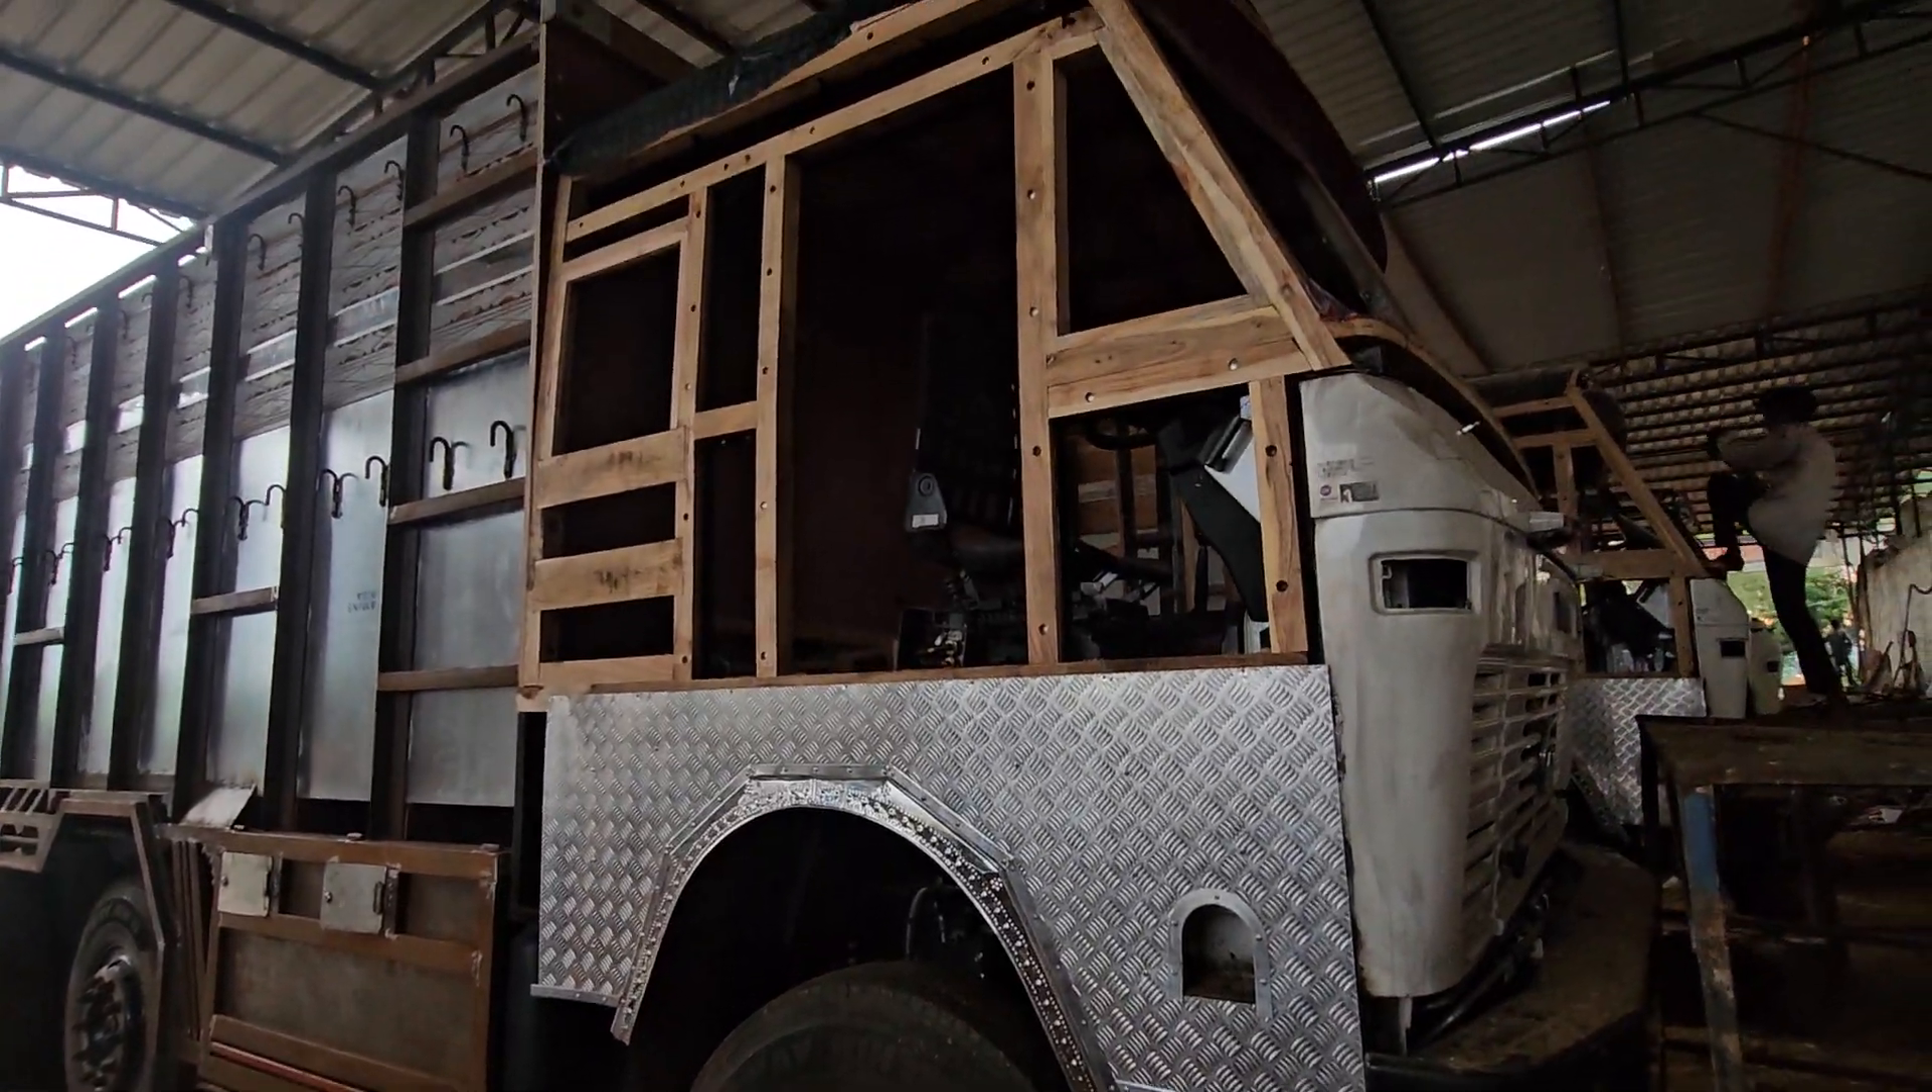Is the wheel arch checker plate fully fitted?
Yes.